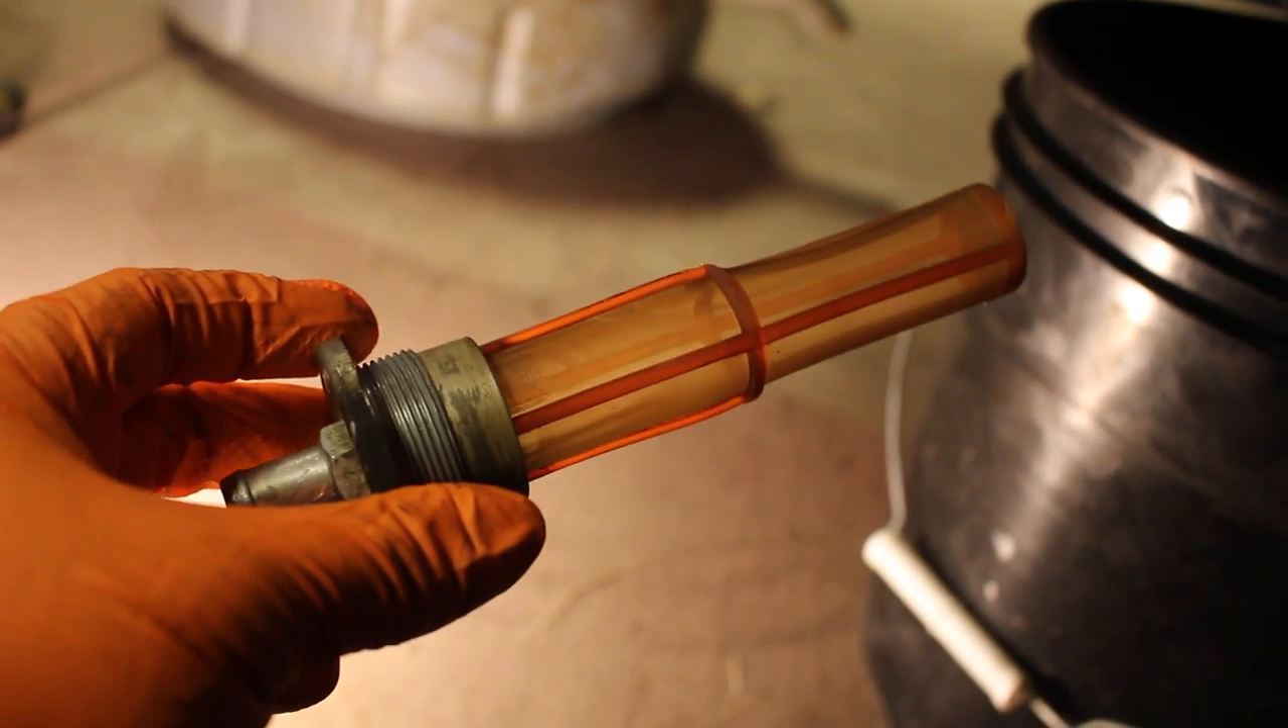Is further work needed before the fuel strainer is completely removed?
No.